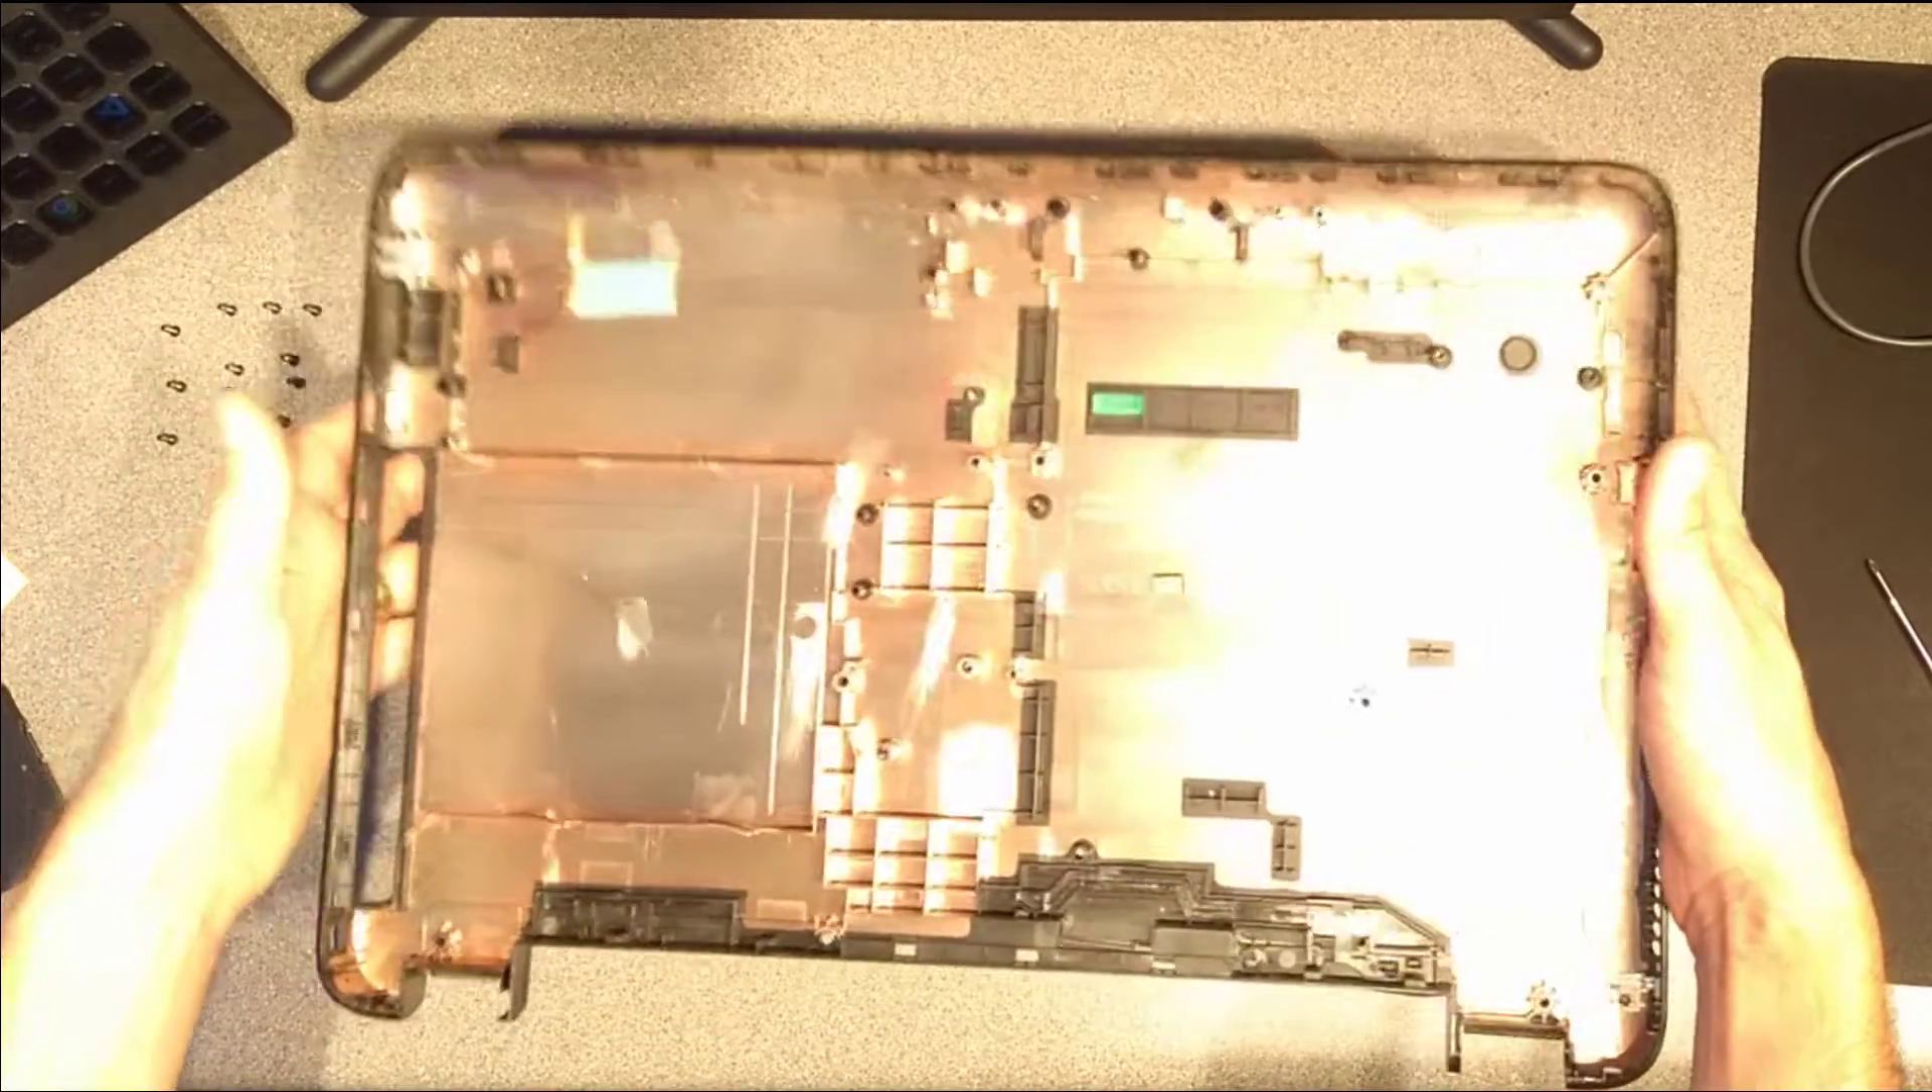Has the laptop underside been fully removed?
Yes.